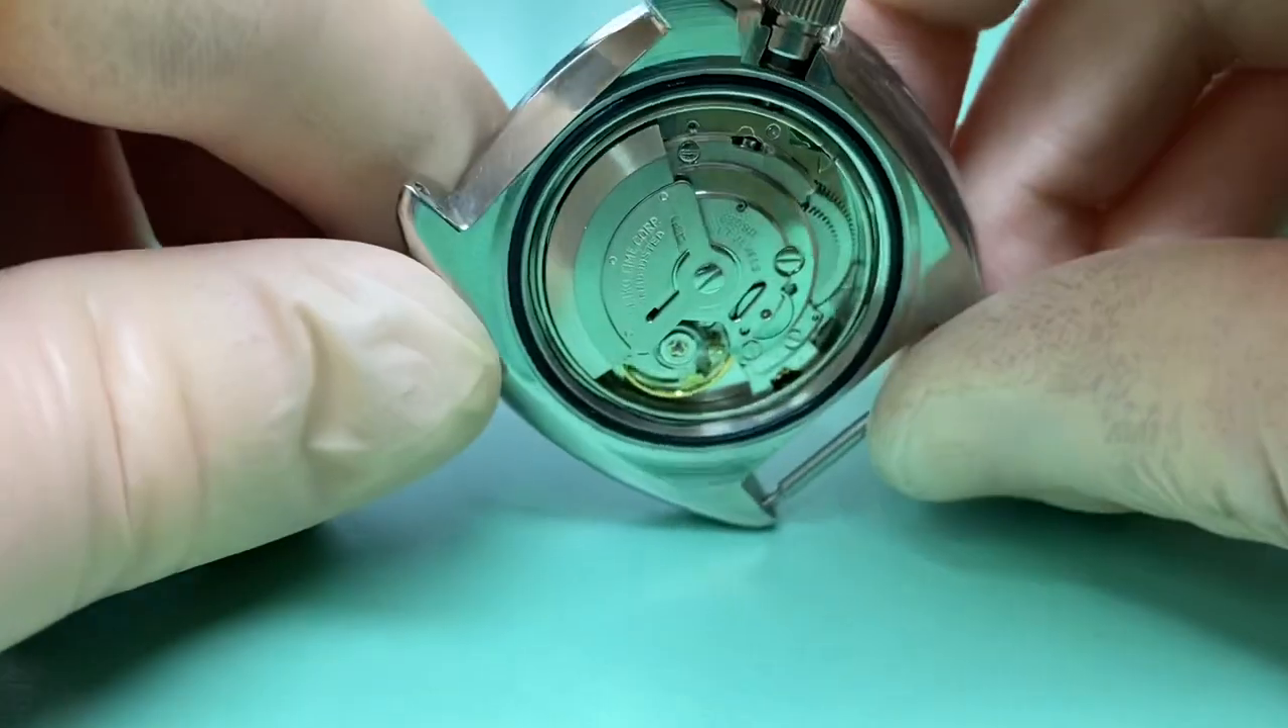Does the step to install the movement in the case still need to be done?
No.